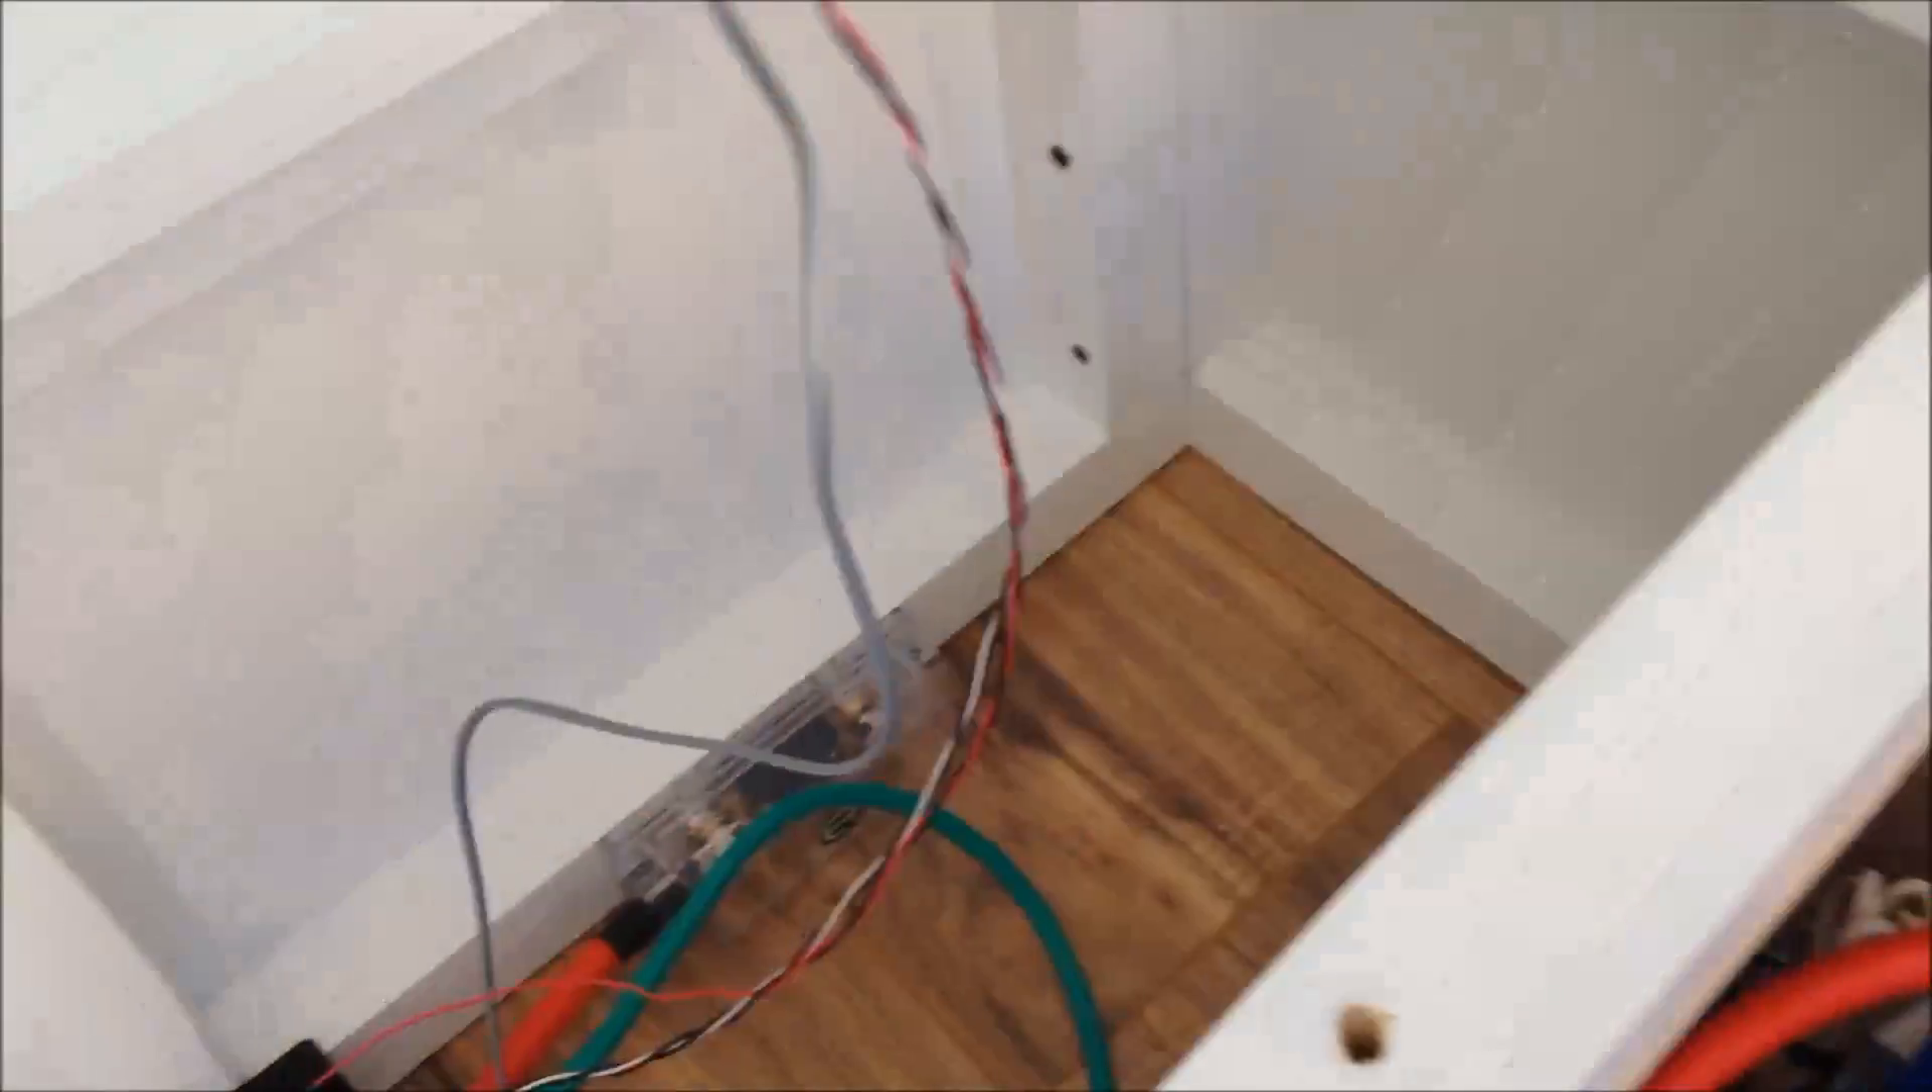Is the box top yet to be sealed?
Yes.